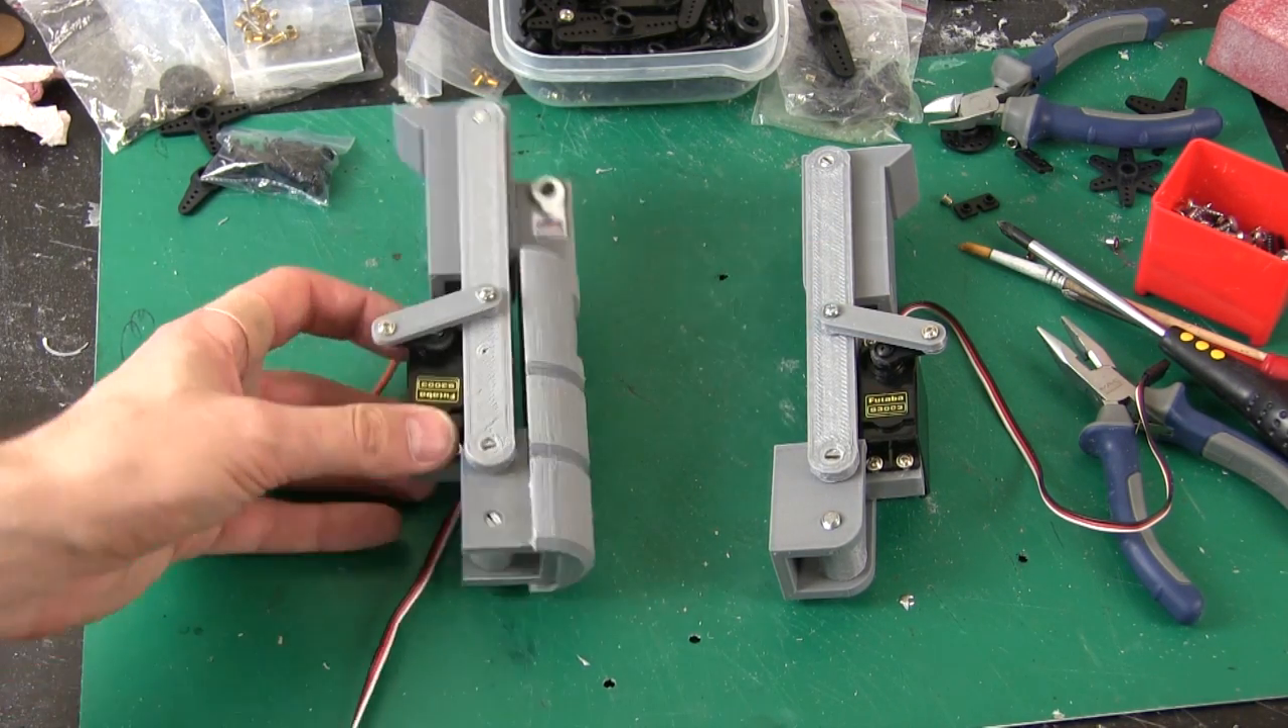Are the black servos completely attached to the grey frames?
Yes.